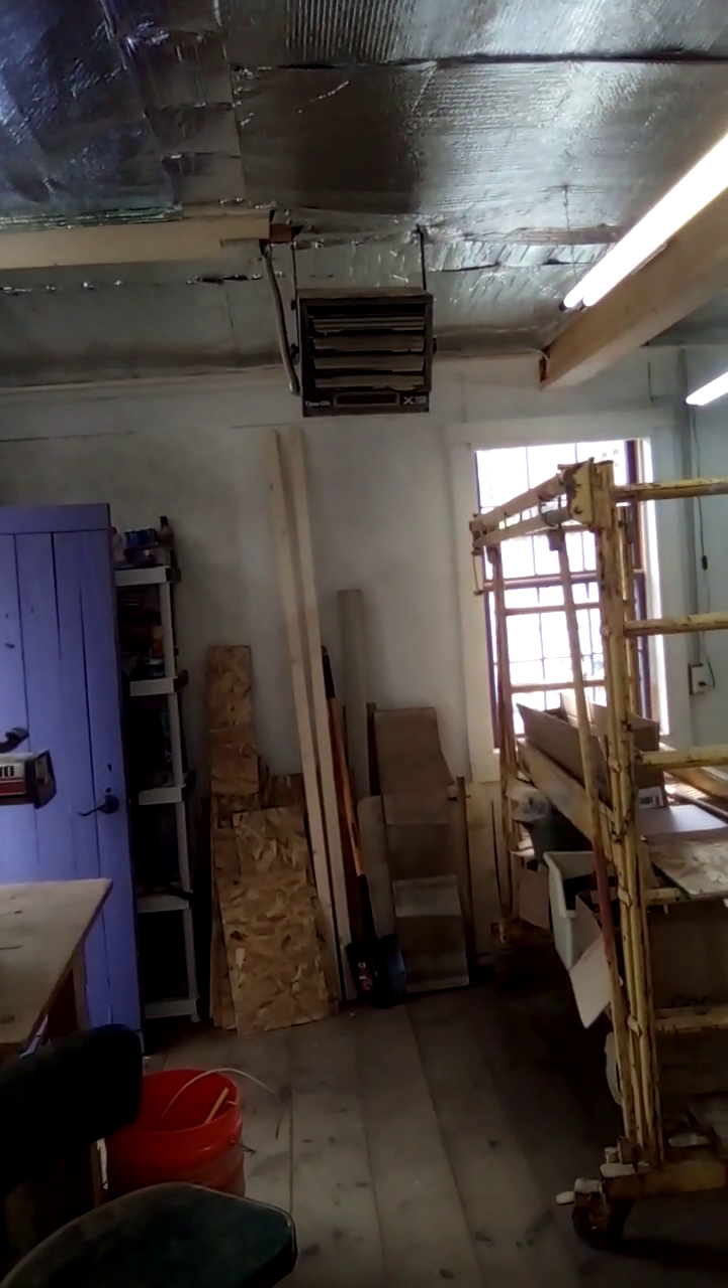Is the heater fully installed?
Yes.